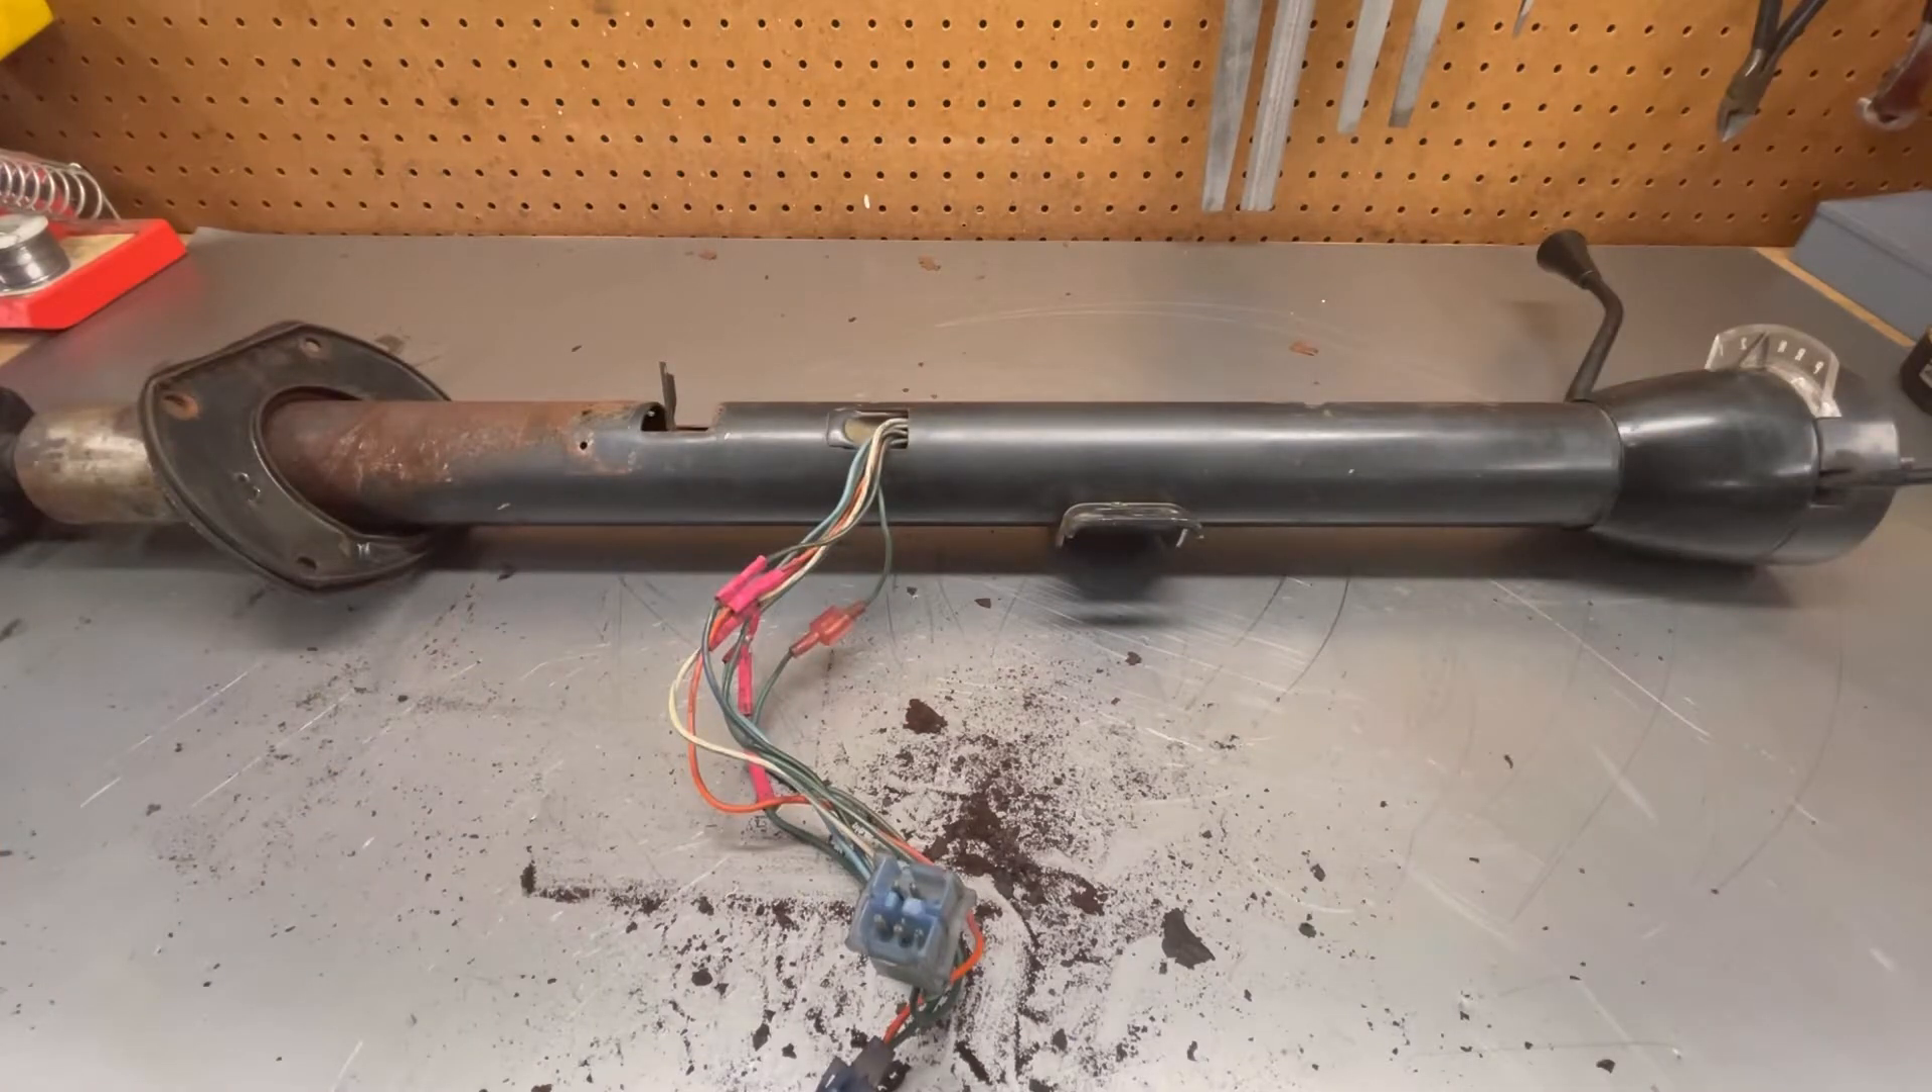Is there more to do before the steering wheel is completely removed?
No.